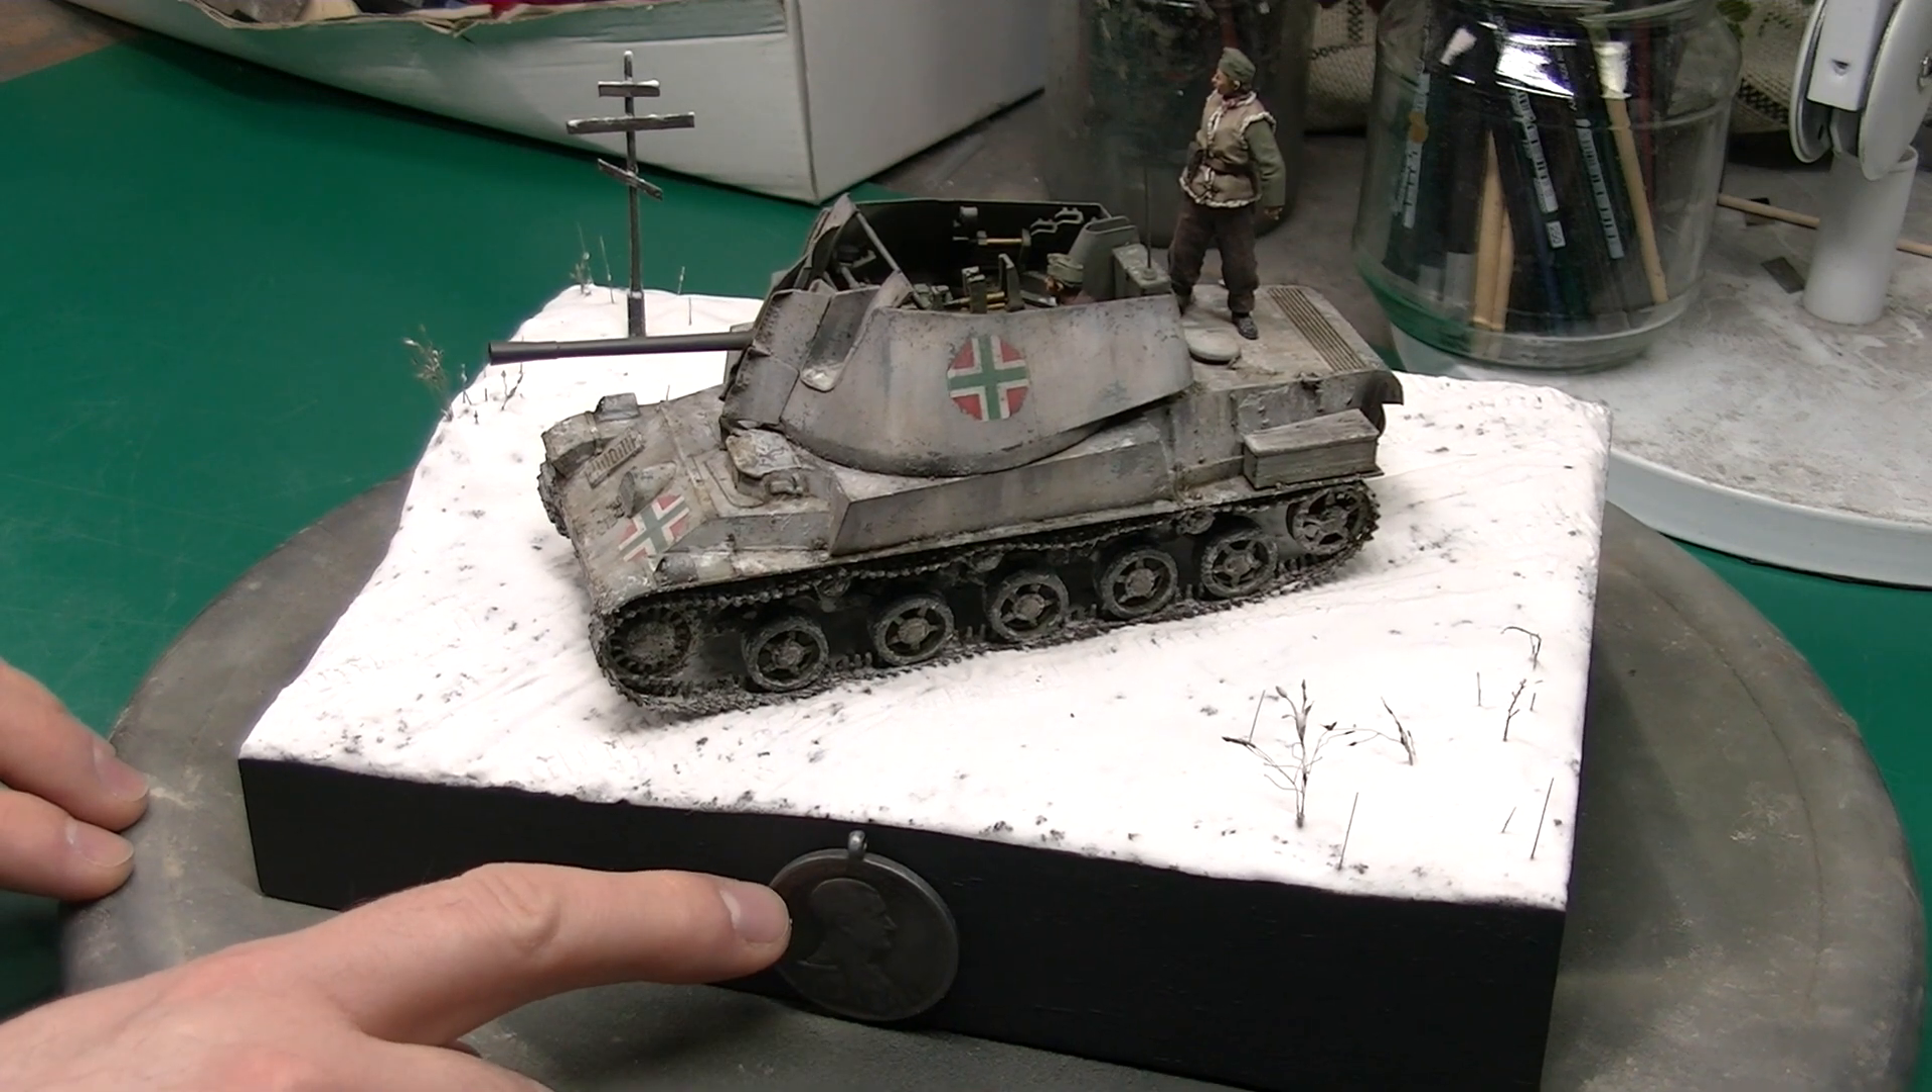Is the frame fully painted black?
Yes.